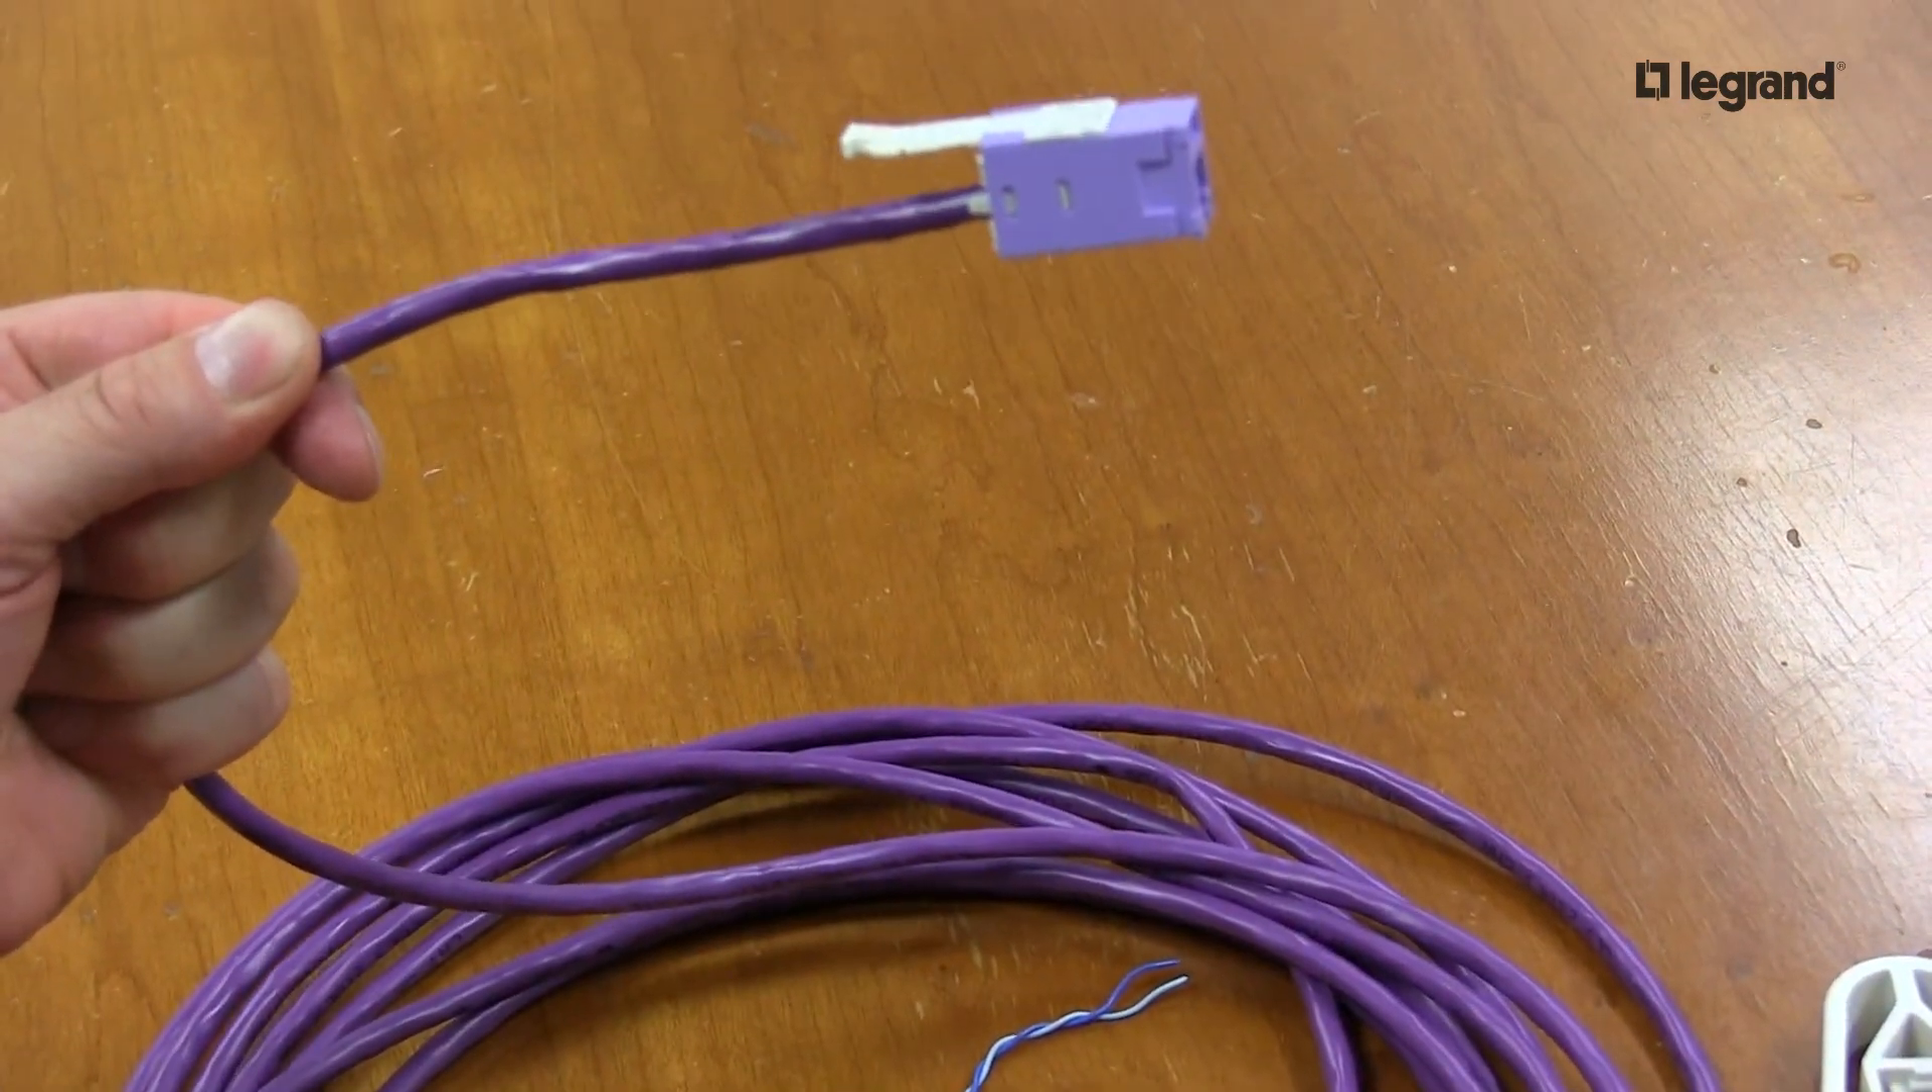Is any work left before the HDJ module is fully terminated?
No.